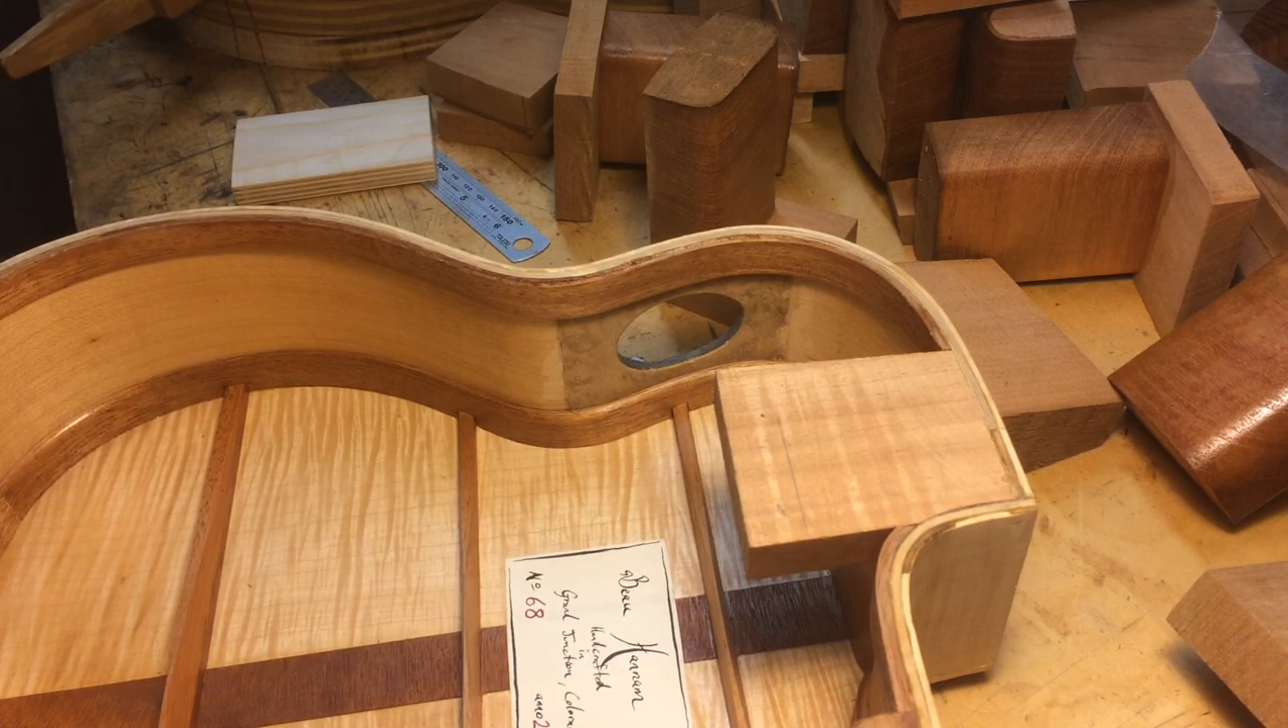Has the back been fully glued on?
Yes.